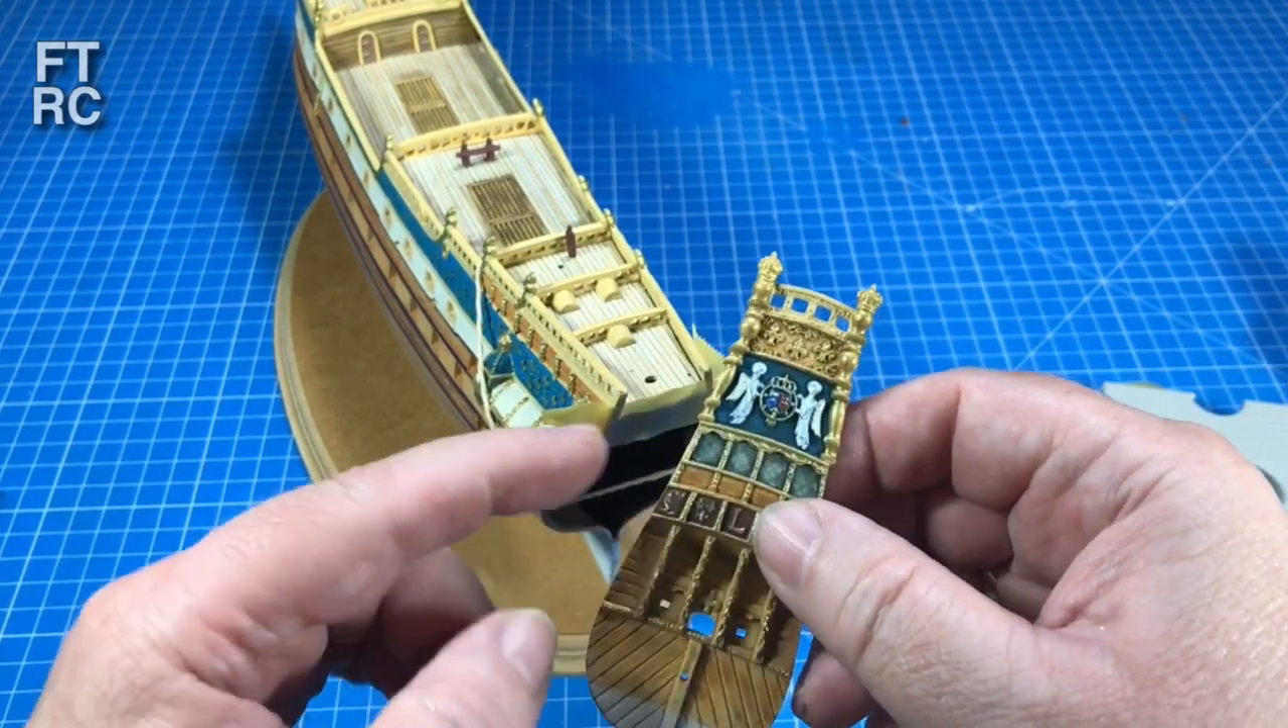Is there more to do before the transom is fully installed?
Yes.